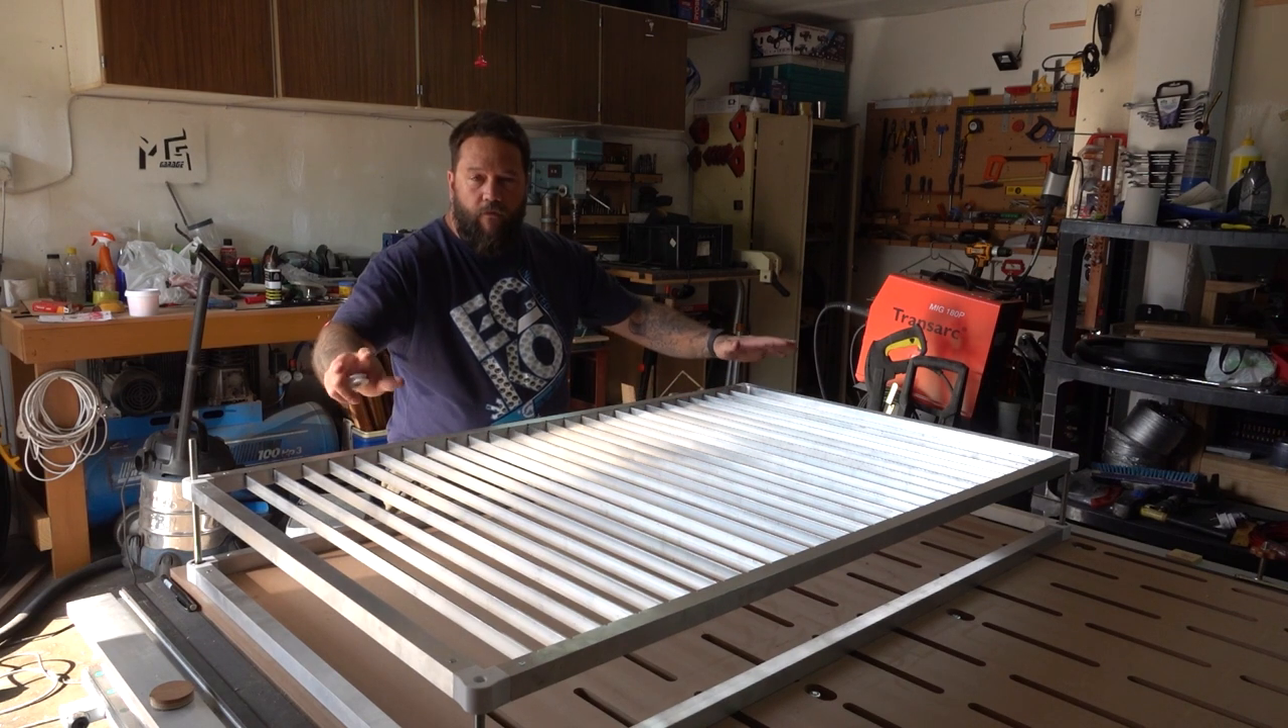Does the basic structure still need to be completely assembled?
No.